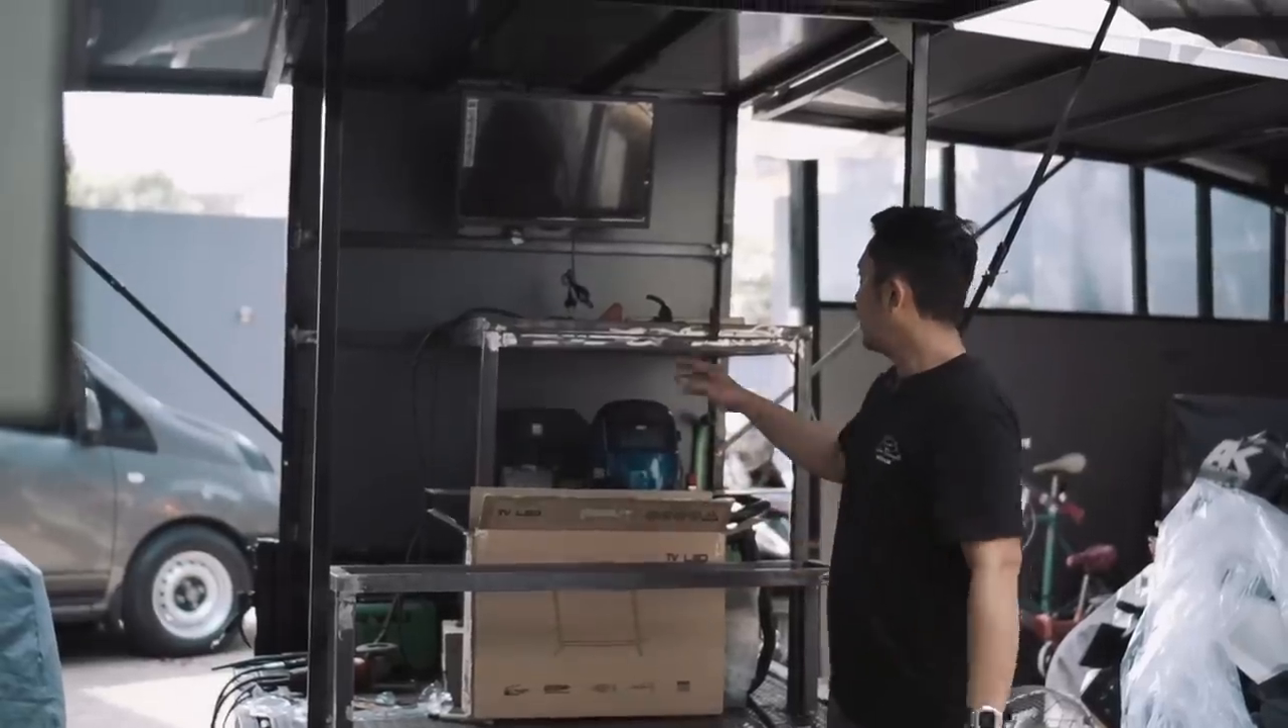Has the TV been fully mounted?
Yes.